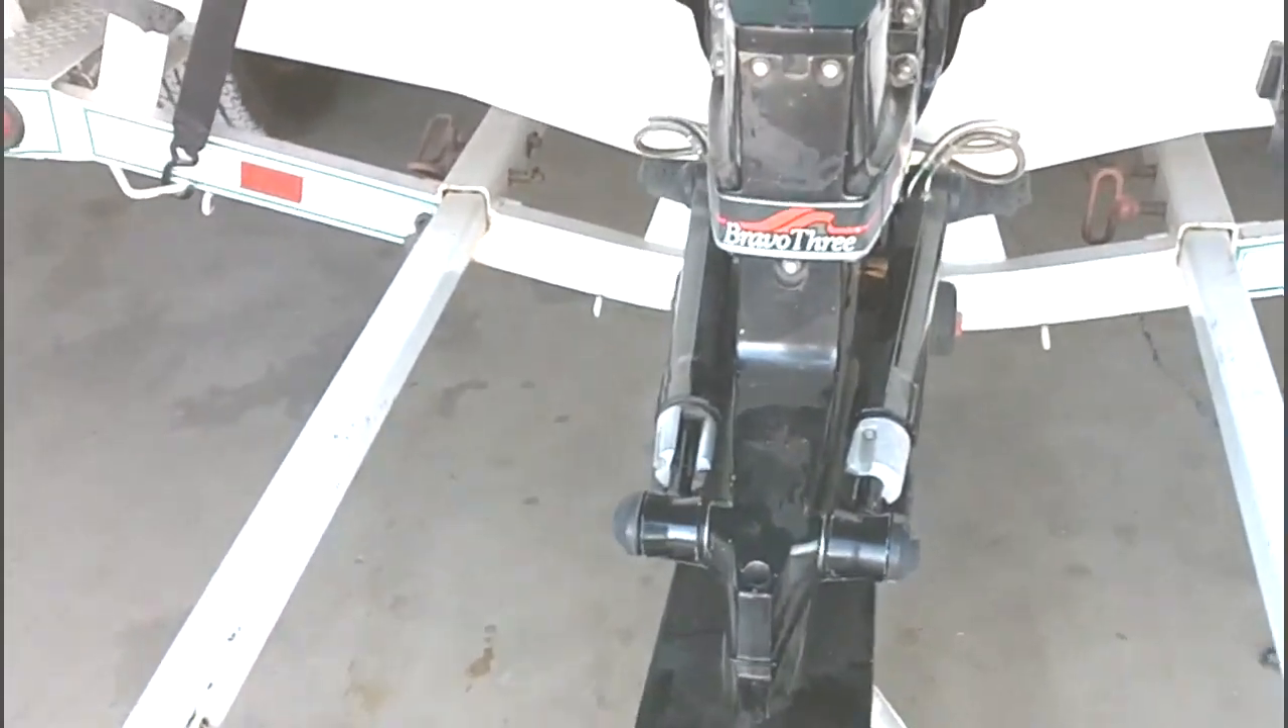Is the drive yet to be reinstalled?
No.